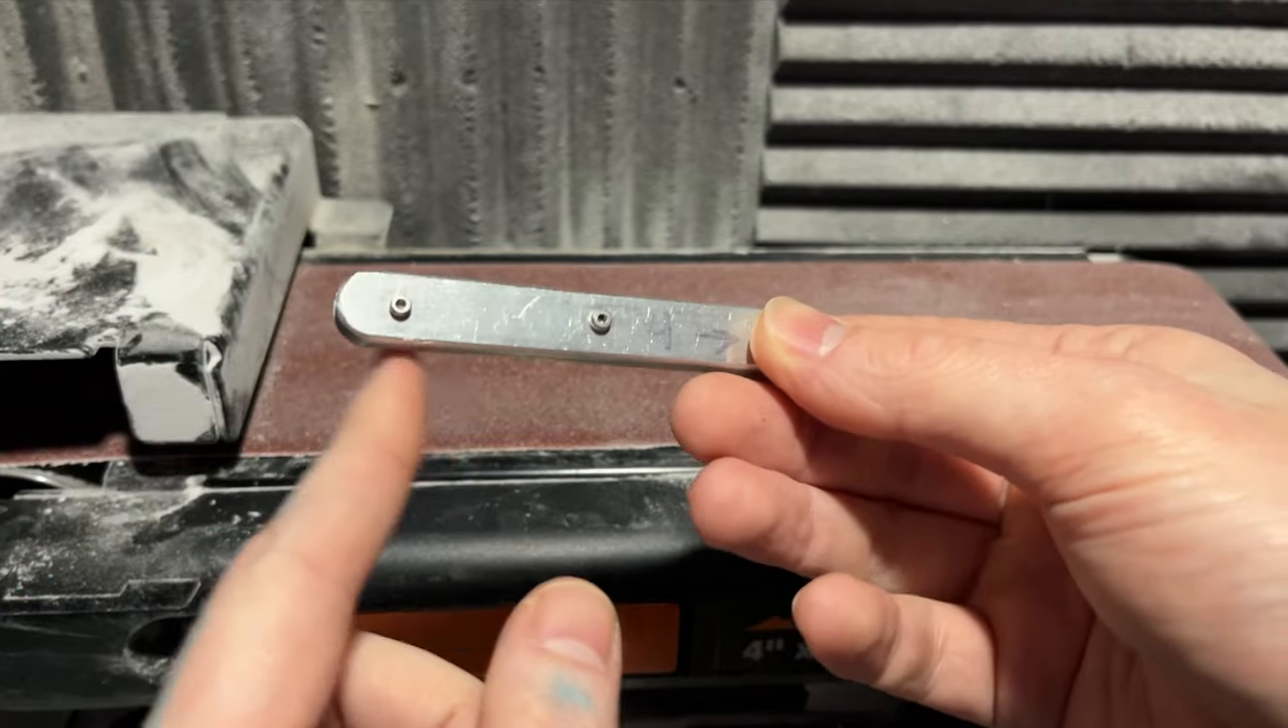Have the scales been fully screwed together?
Yes.